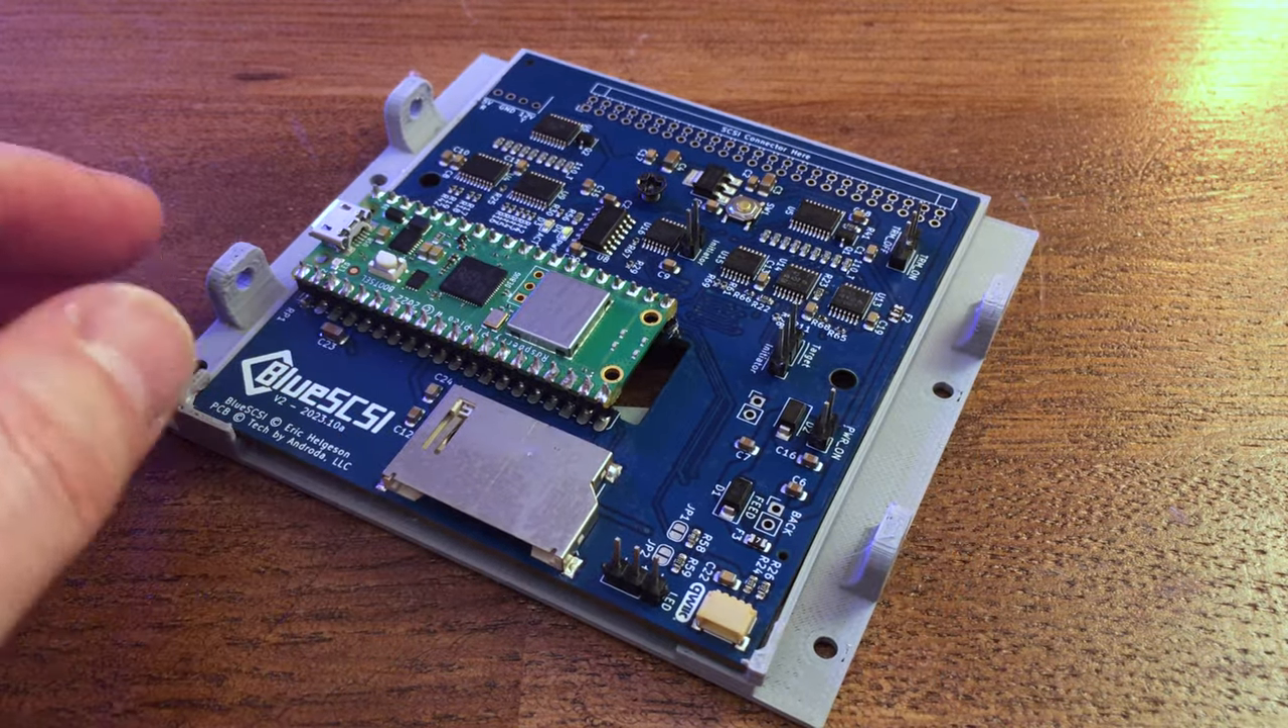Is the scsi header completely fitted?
No.